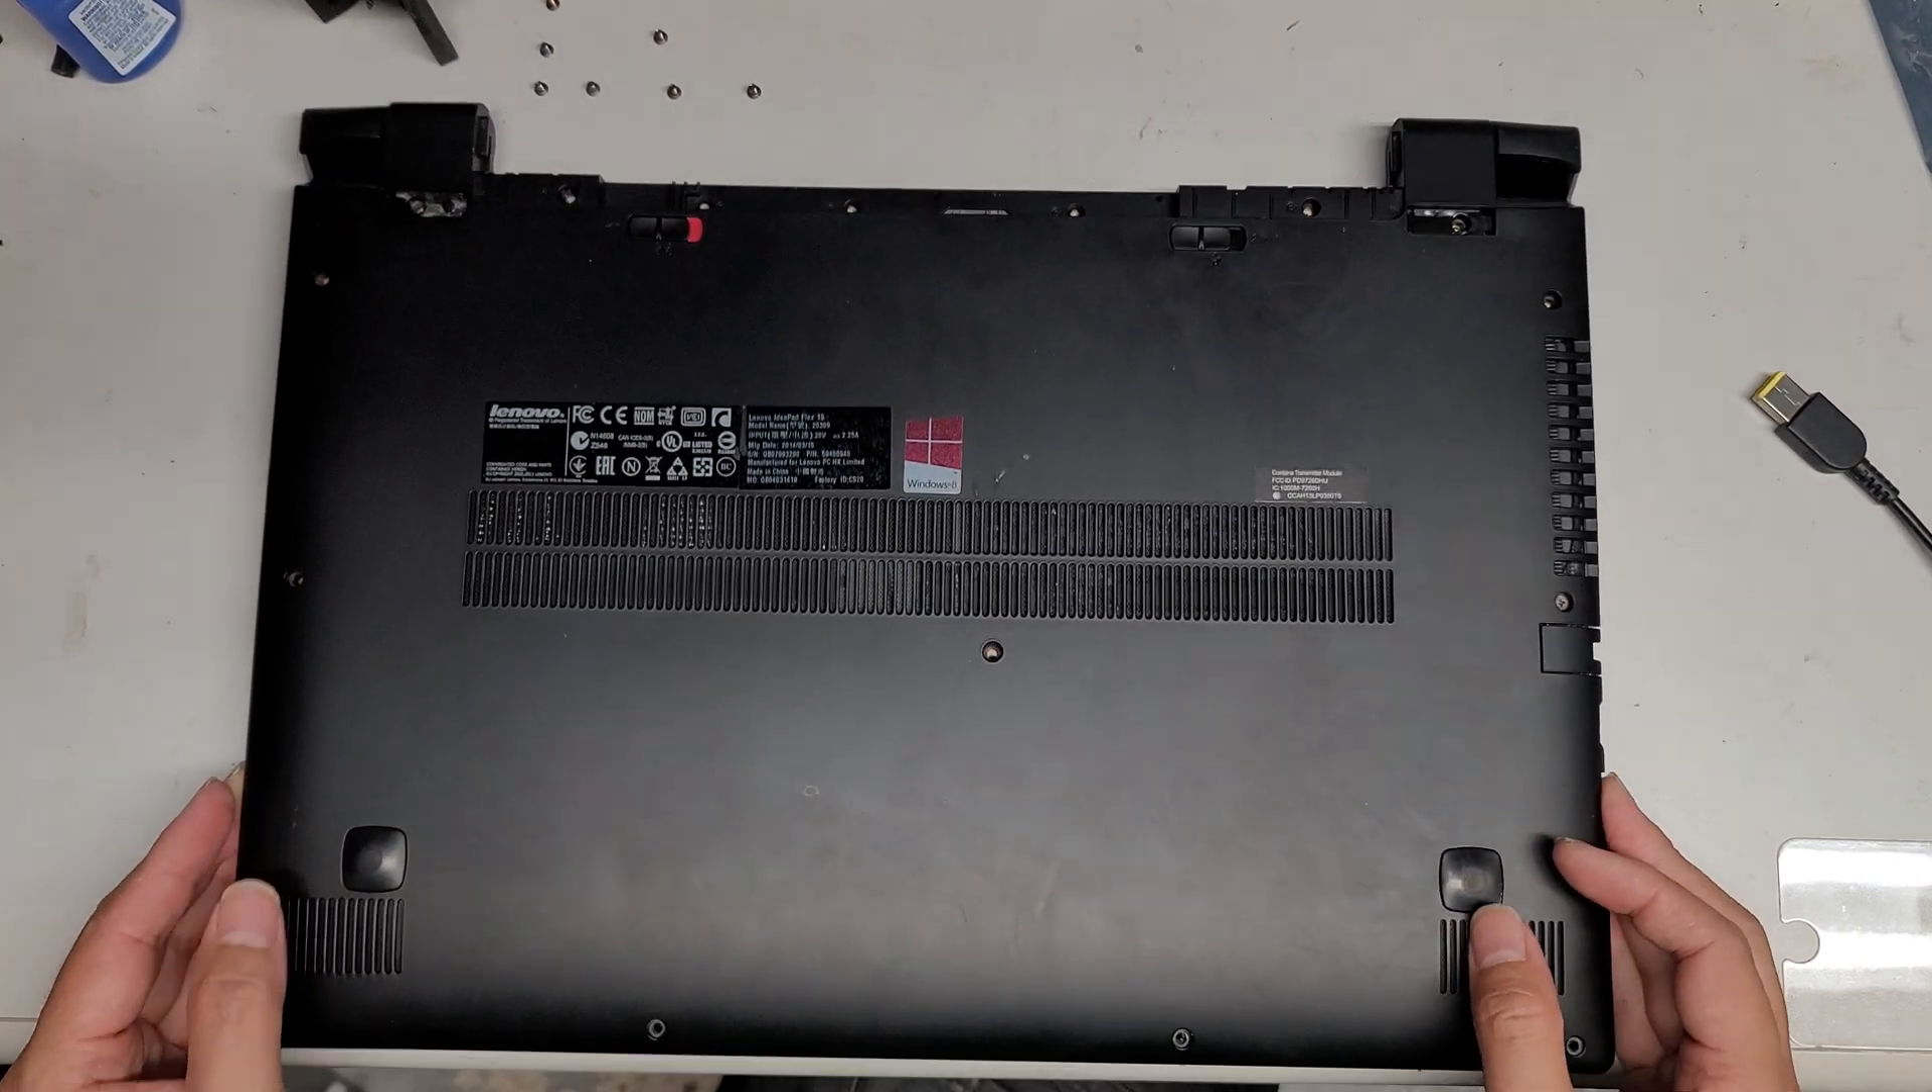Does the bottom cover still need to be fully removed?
Yes.